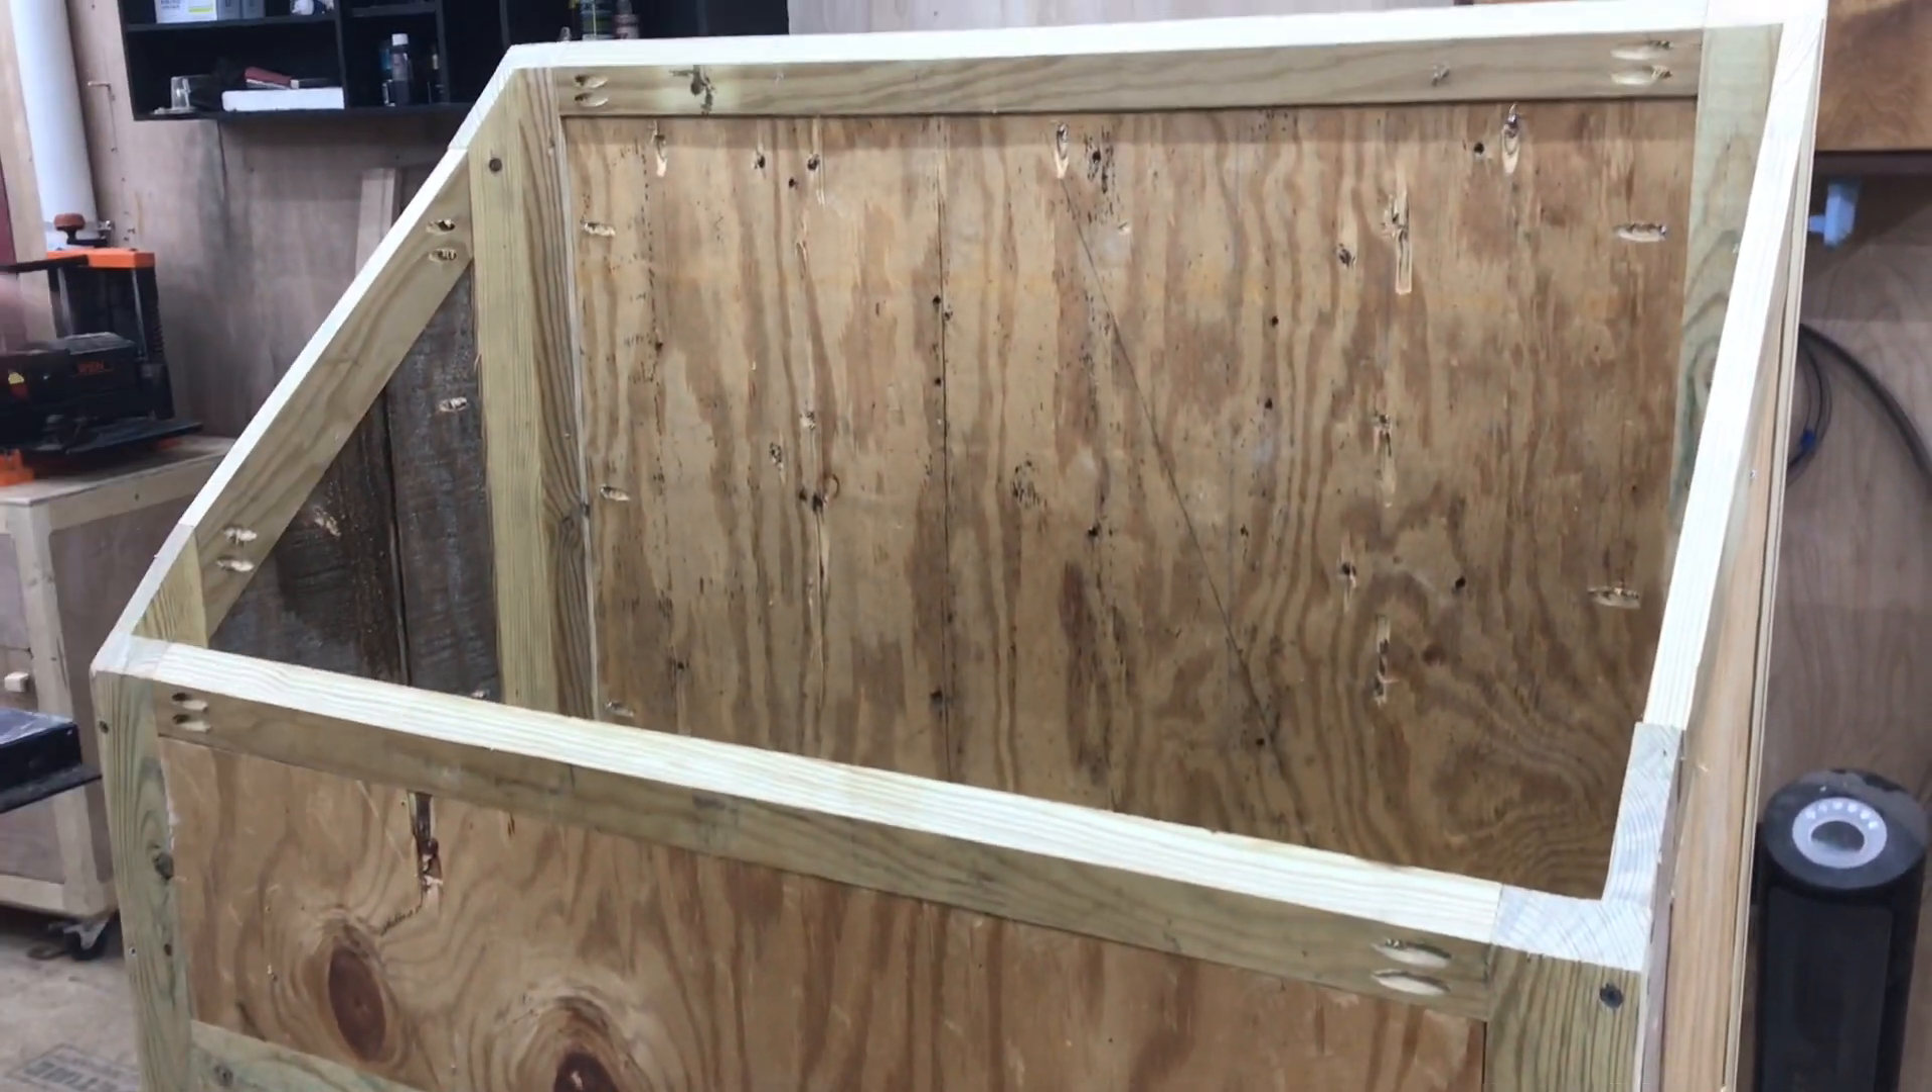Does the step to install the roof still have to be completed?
Yes.